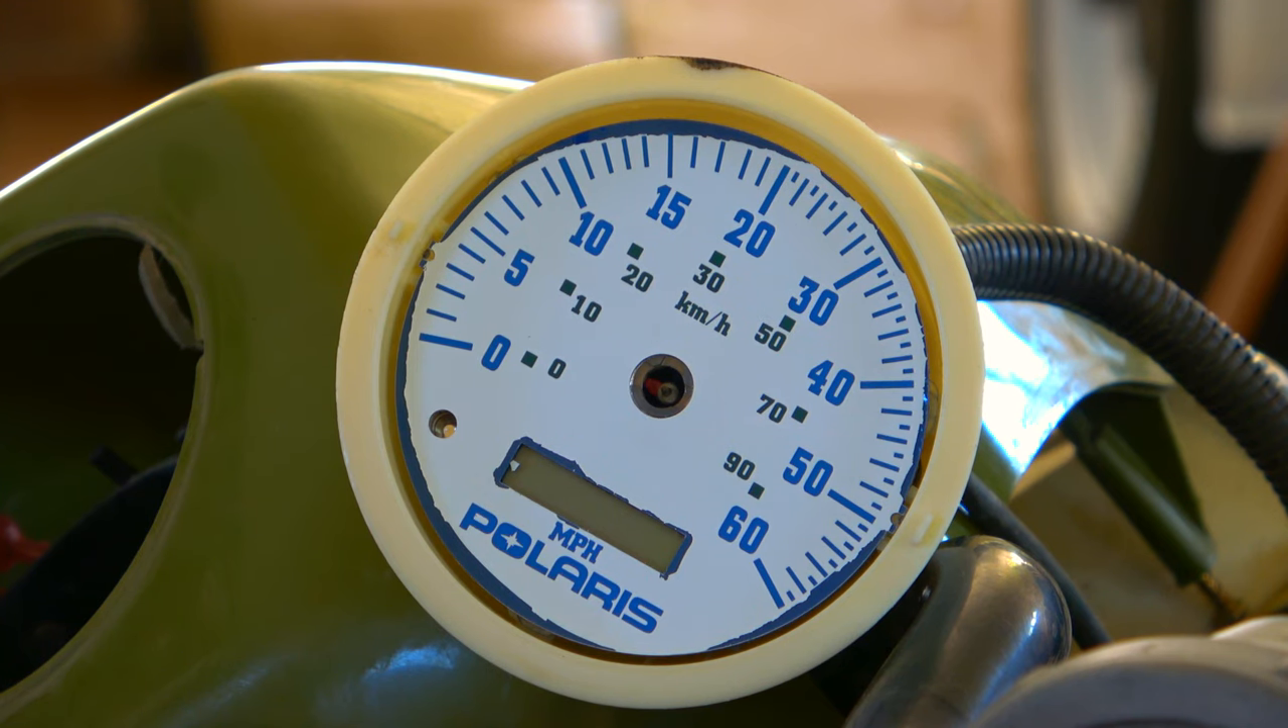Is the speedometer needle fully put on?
No.